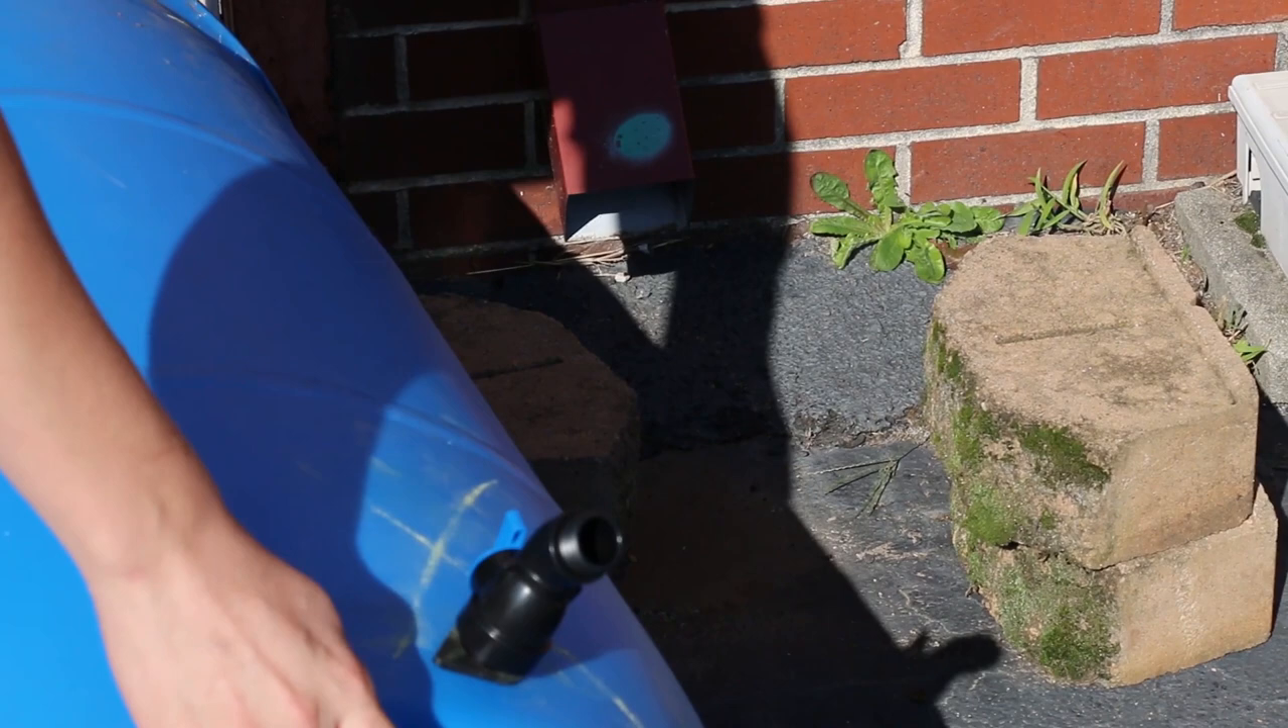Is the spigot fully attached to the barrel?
Yes.